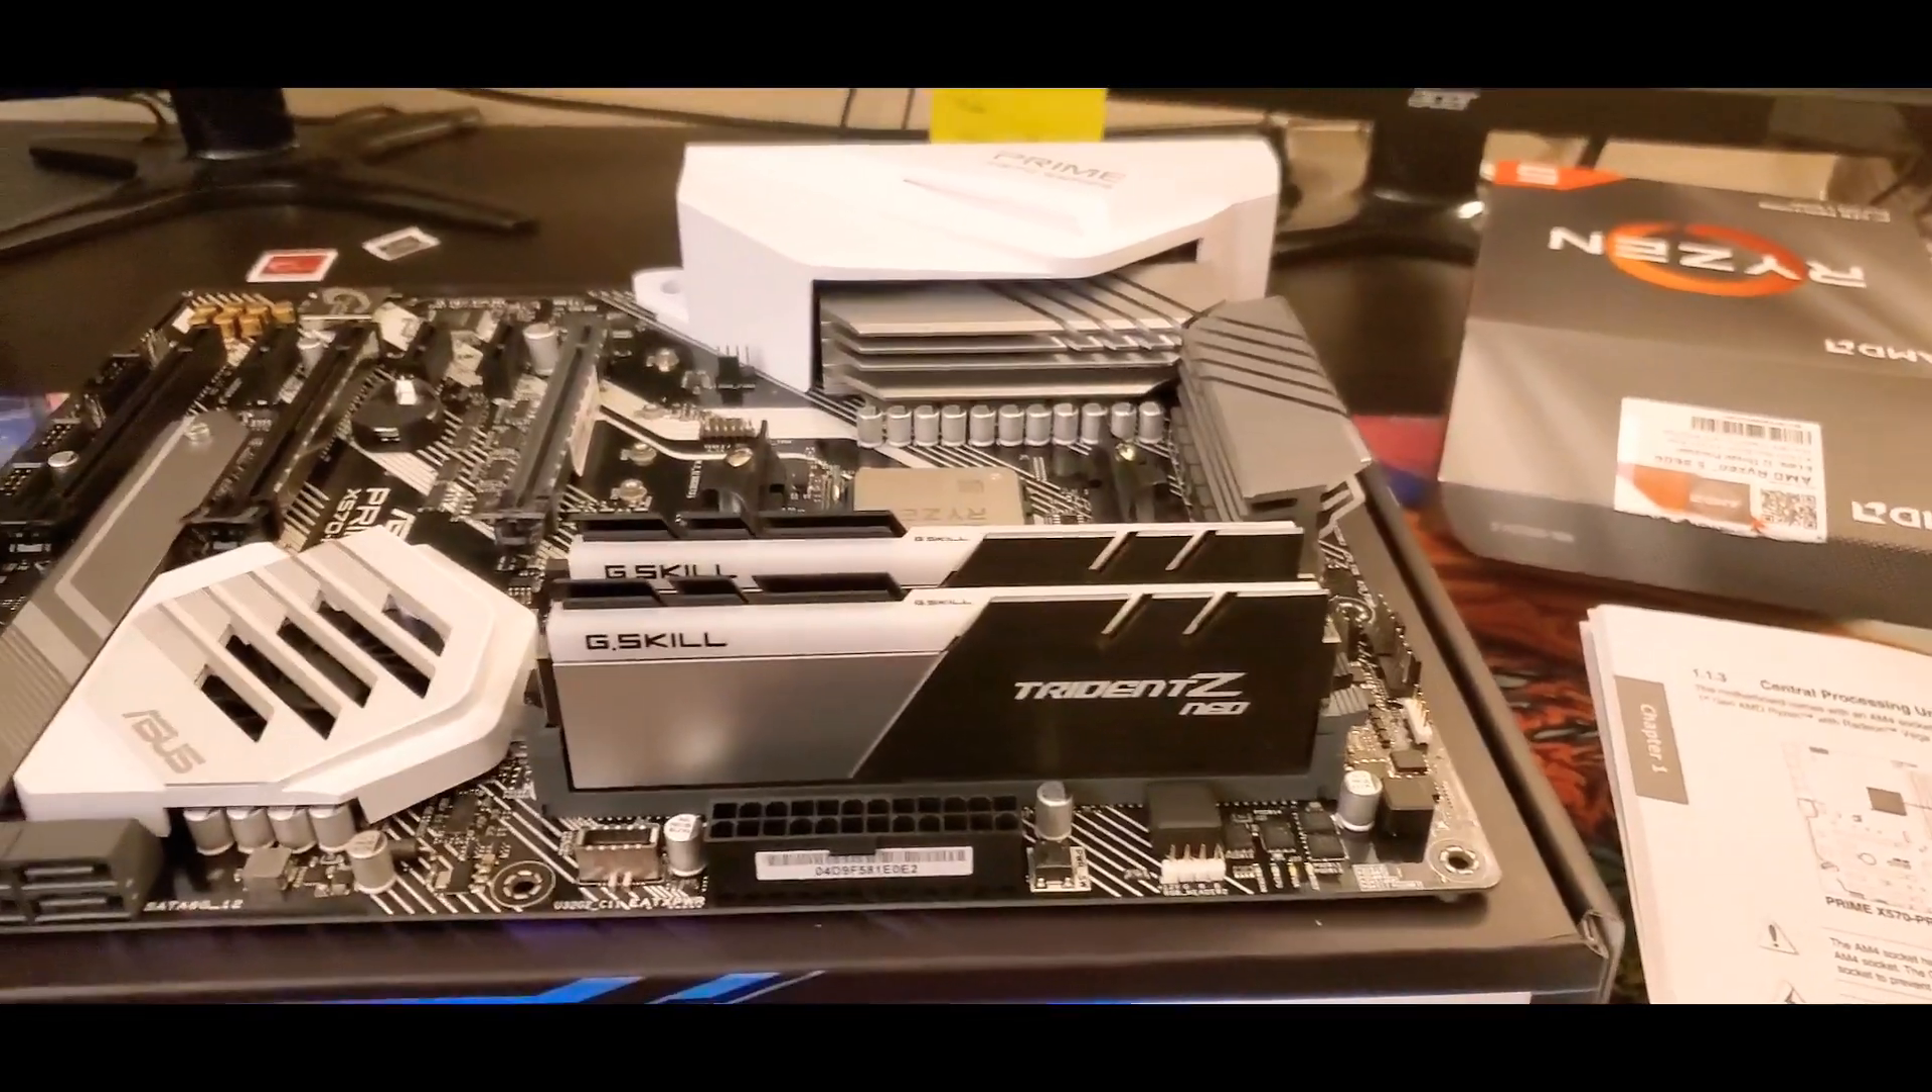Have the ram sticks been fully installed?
Yes.